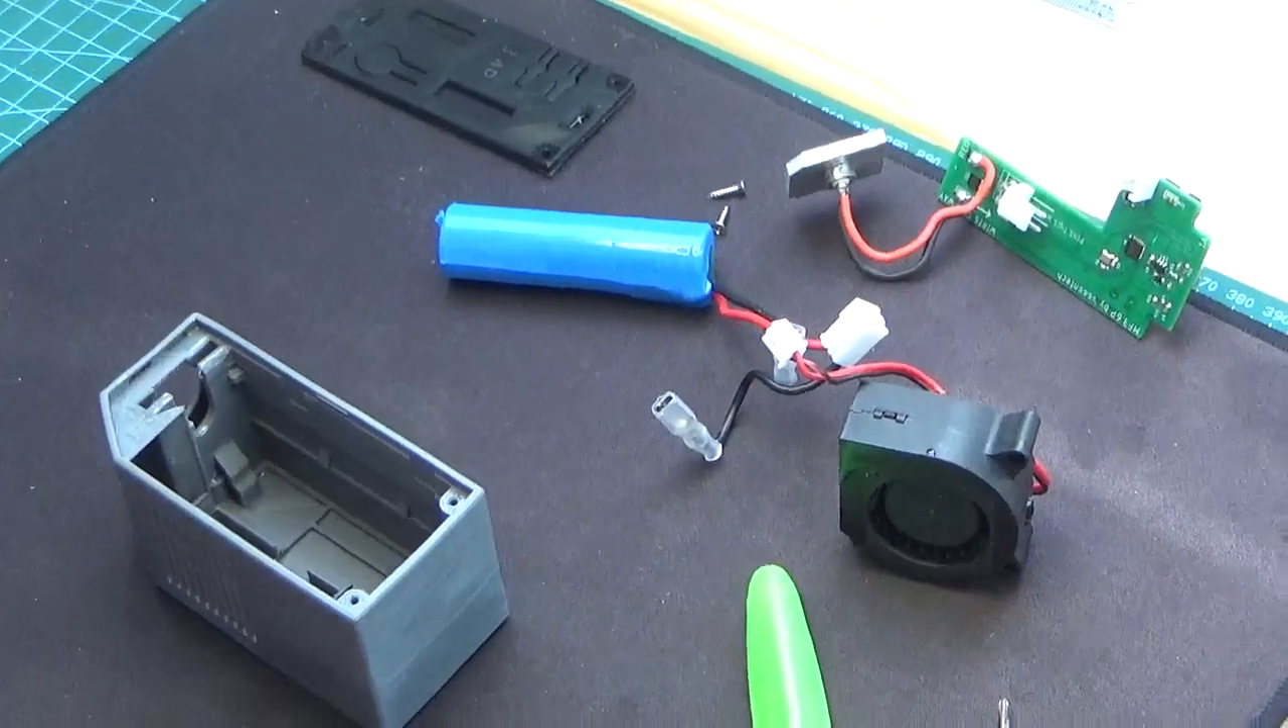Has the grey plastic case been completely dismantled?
Yes.